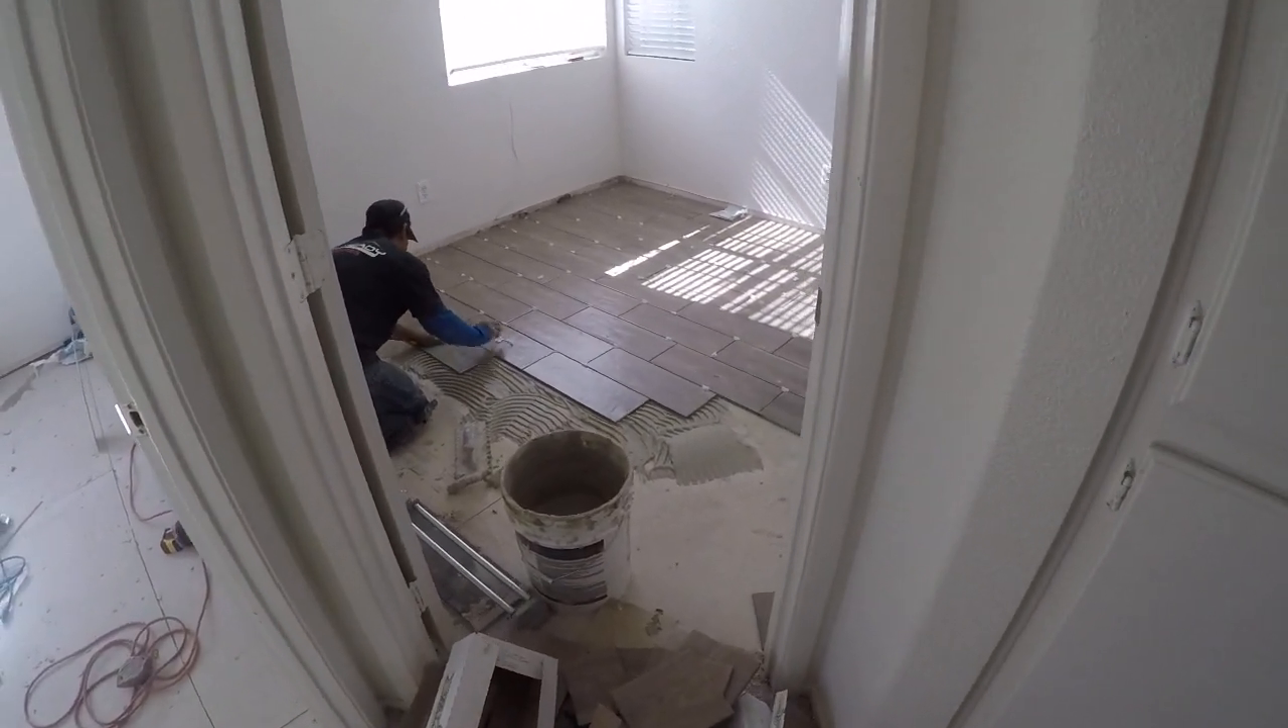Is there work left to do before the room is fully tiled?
Yes.